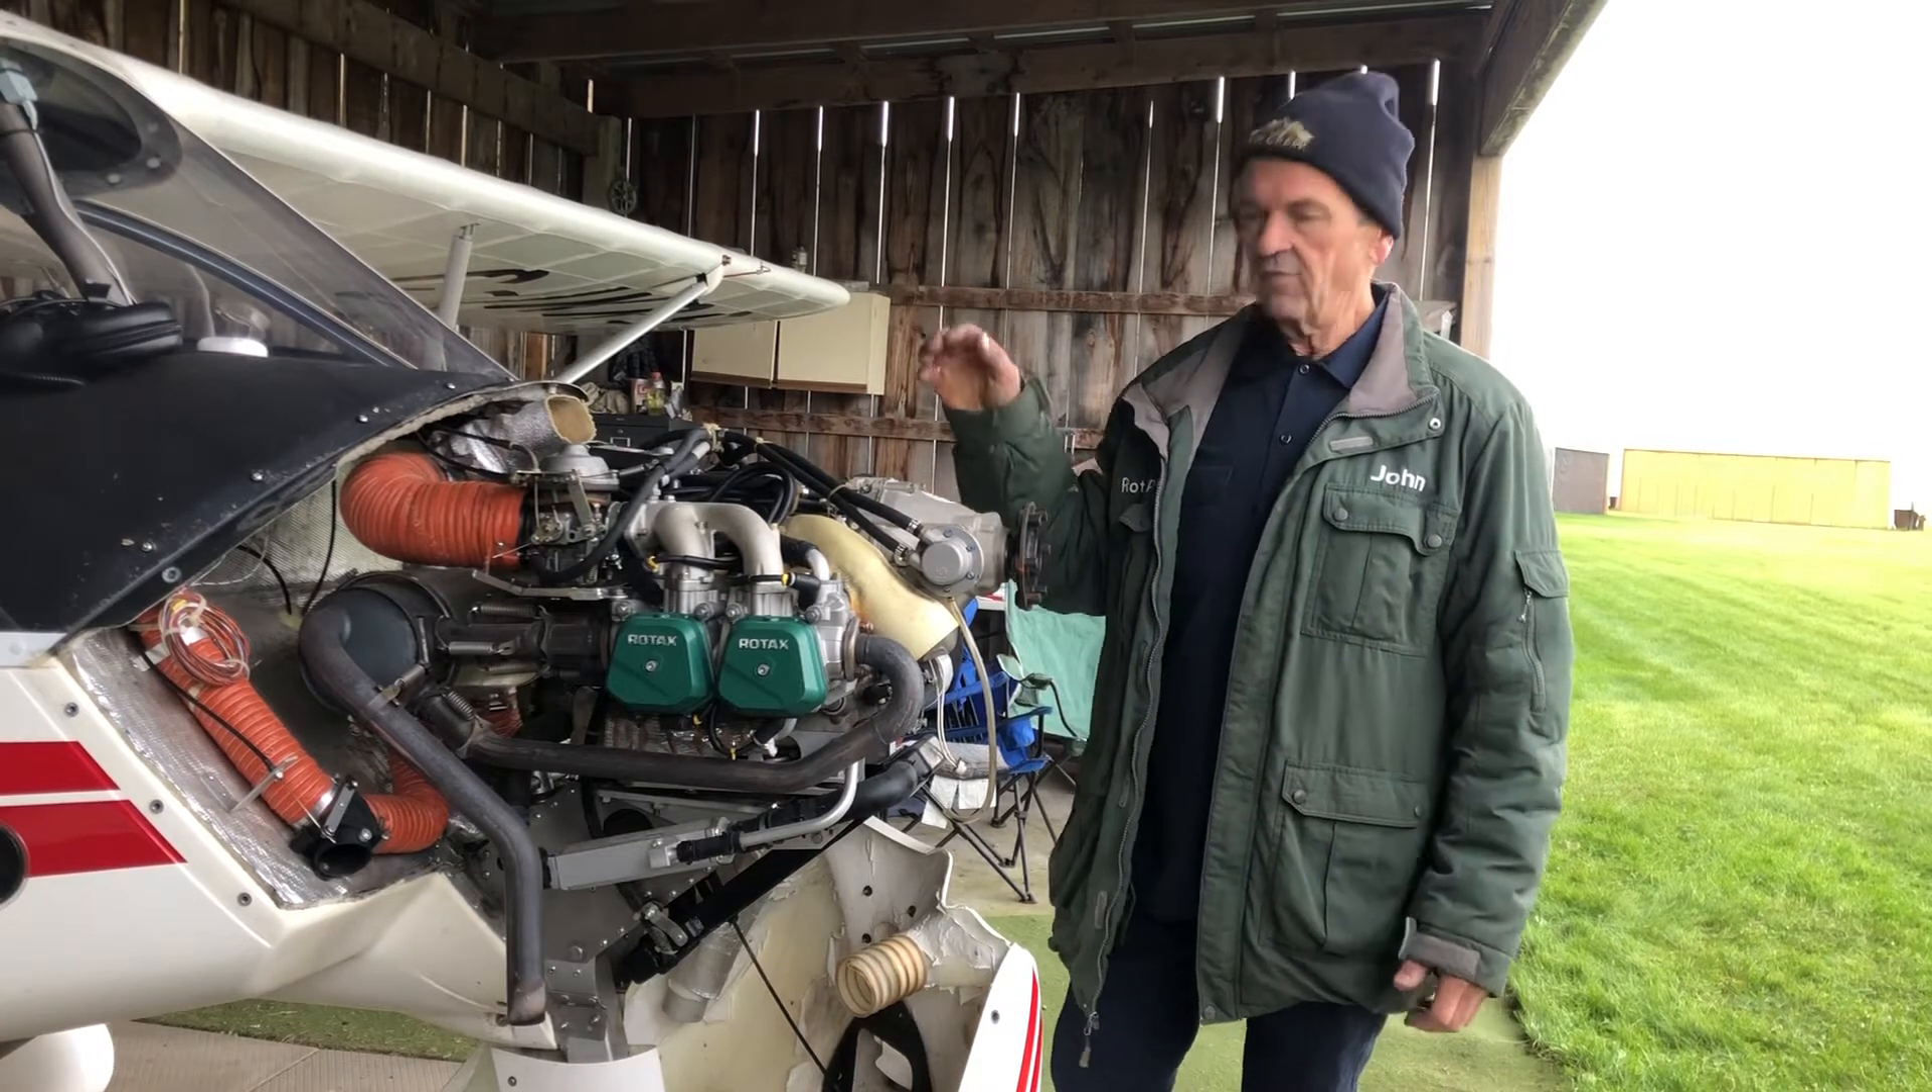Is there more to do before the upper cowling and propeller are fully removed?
No.